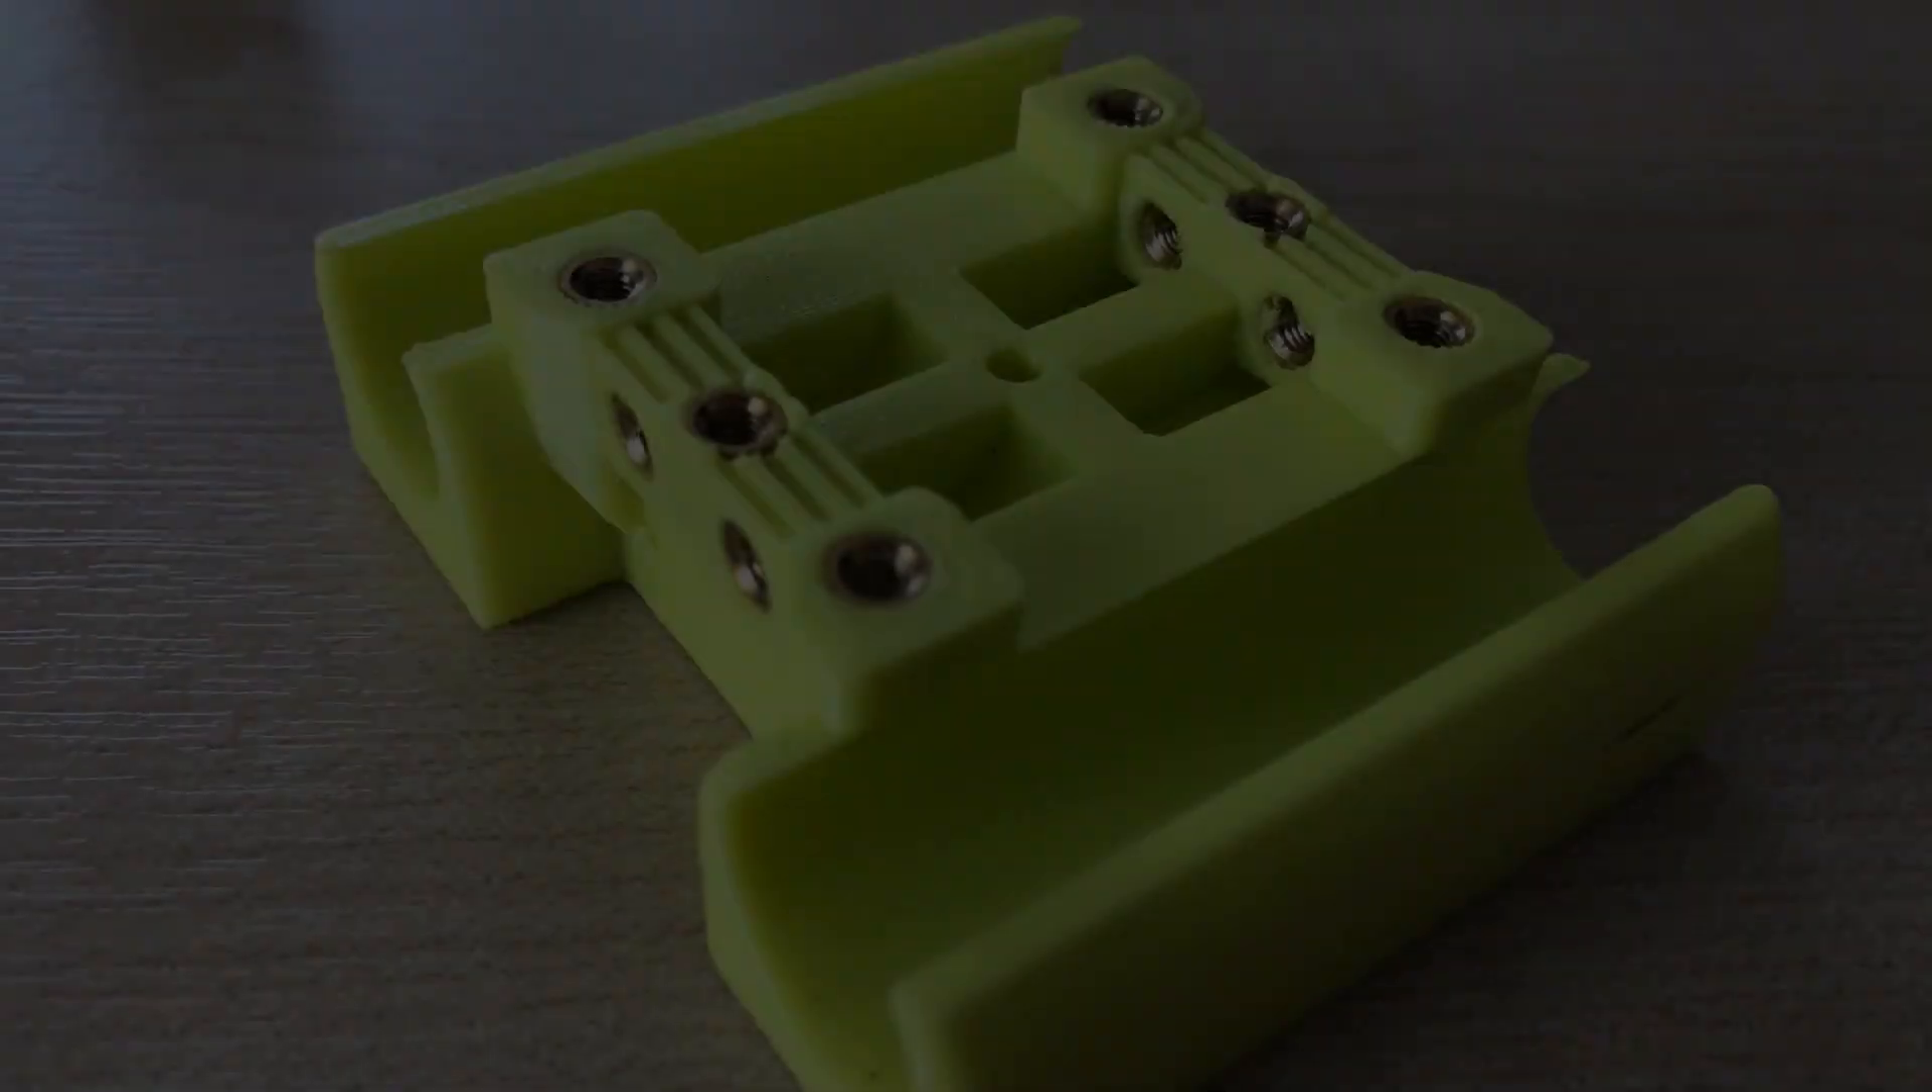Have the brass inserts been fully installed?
Yes.